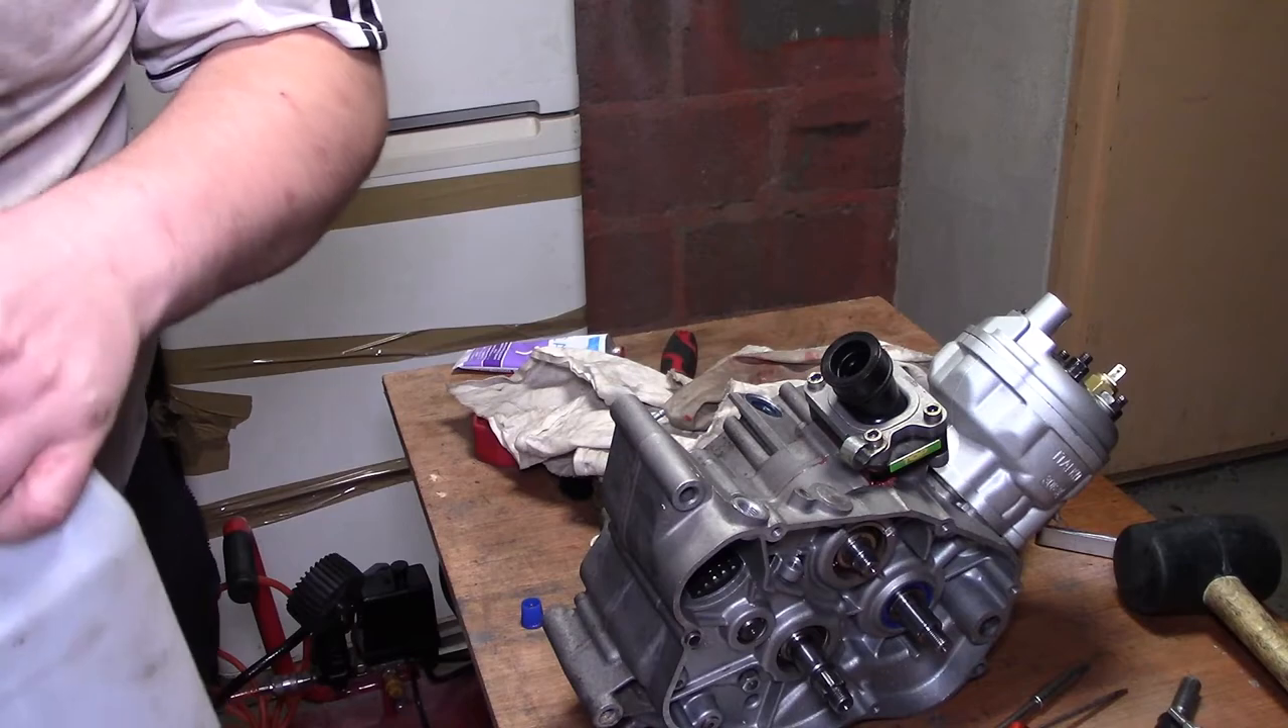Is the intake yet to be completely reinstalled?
No.